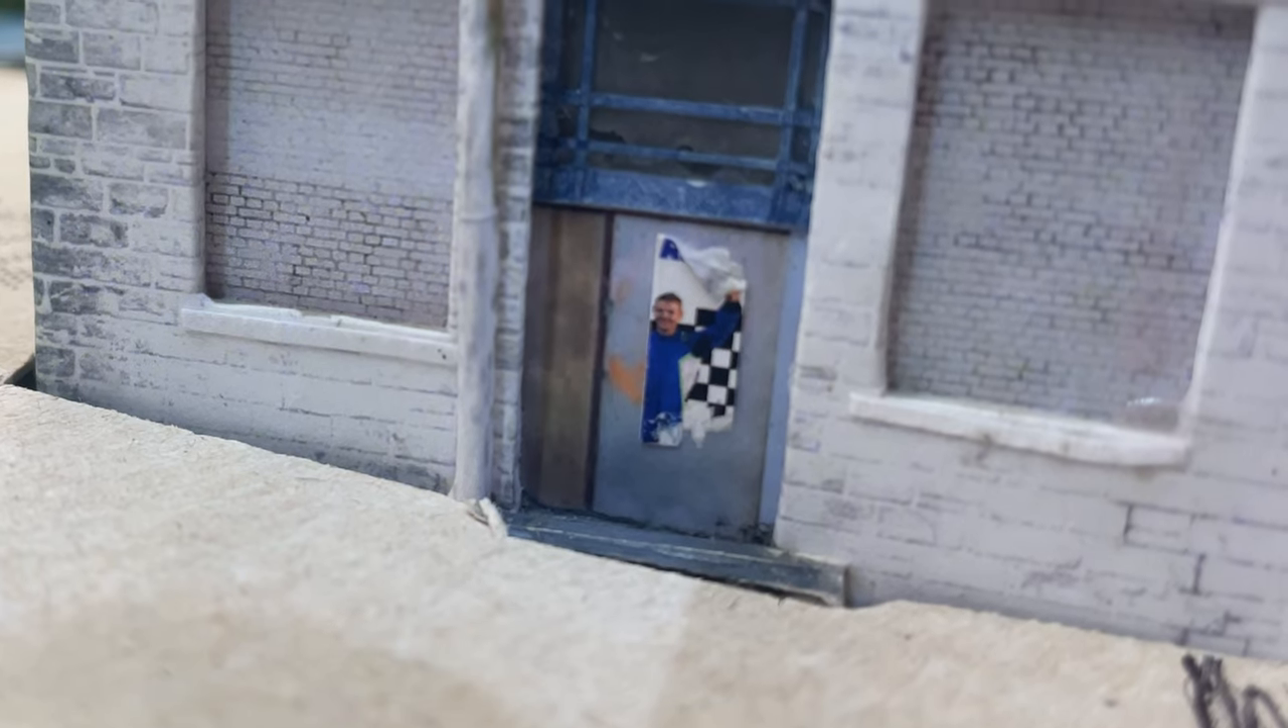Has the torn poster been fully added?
Yes.